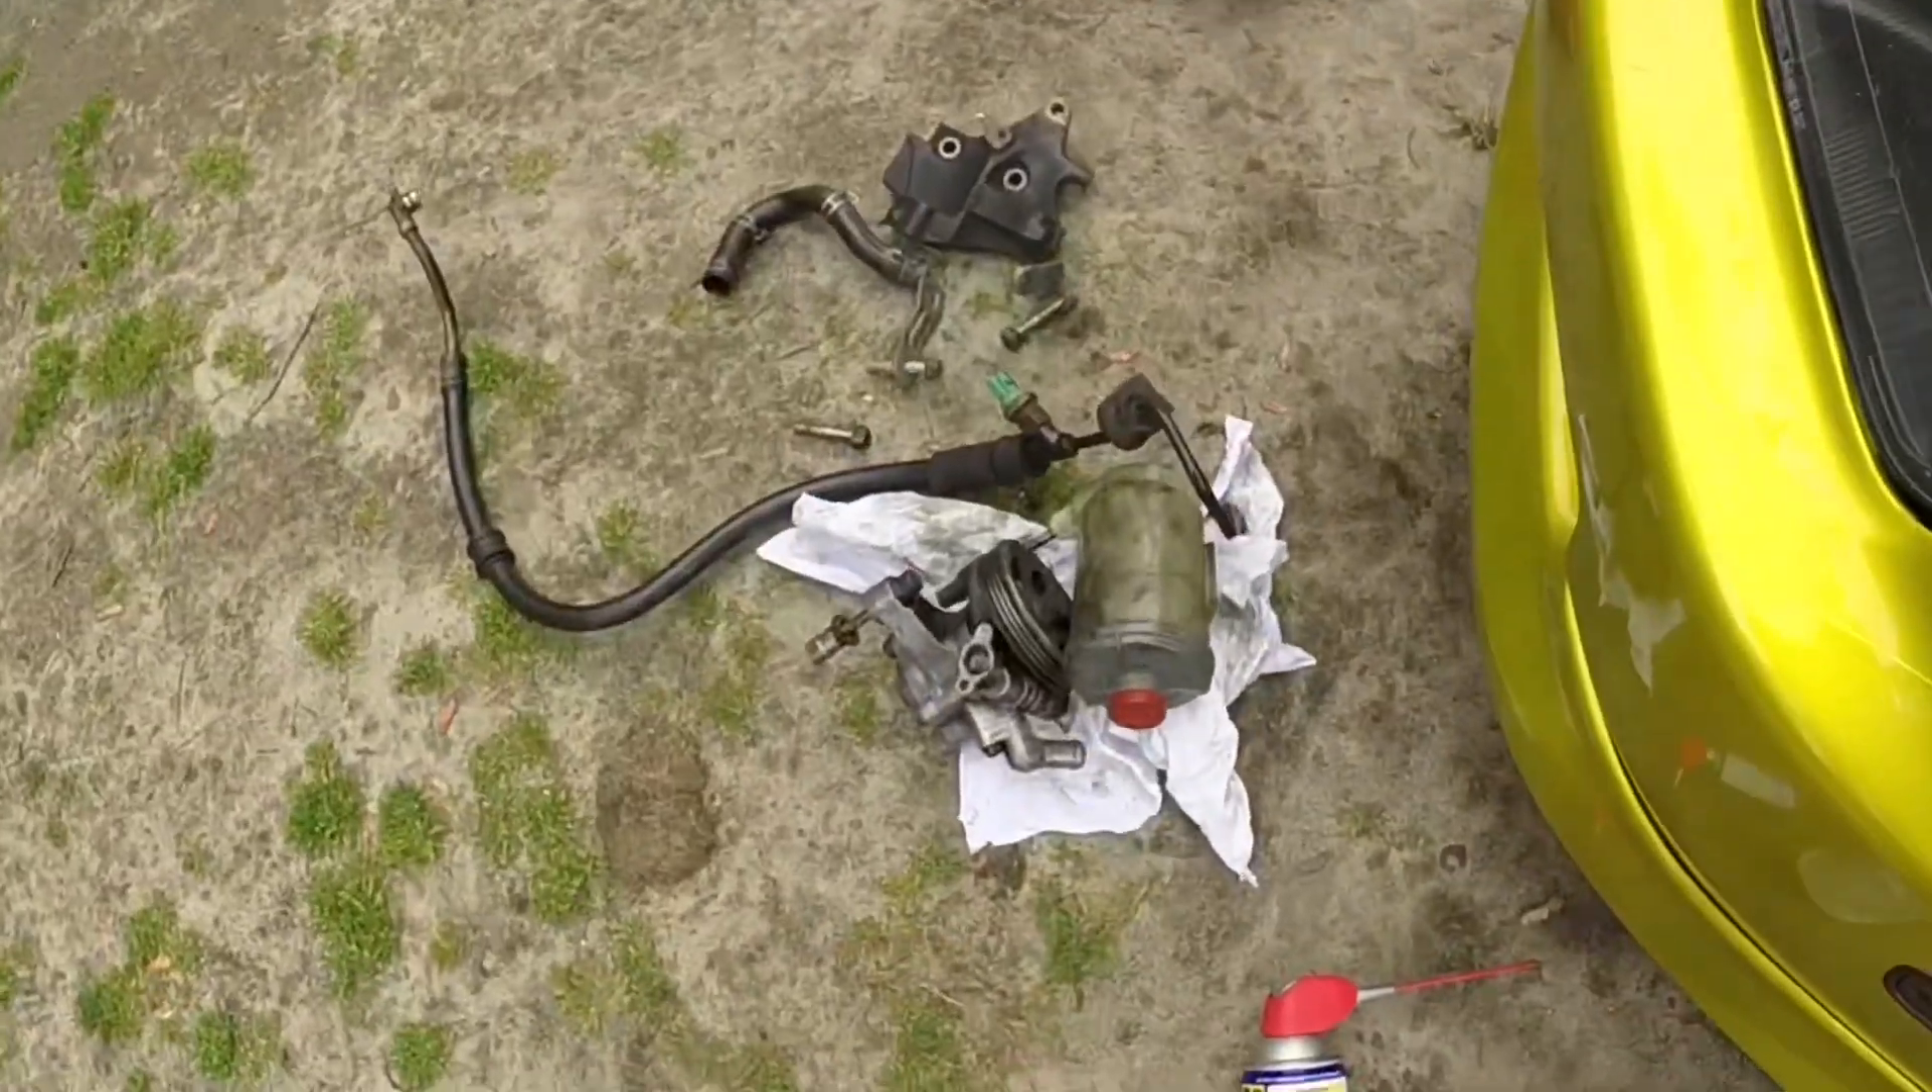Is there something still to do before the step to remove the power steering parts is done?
No.